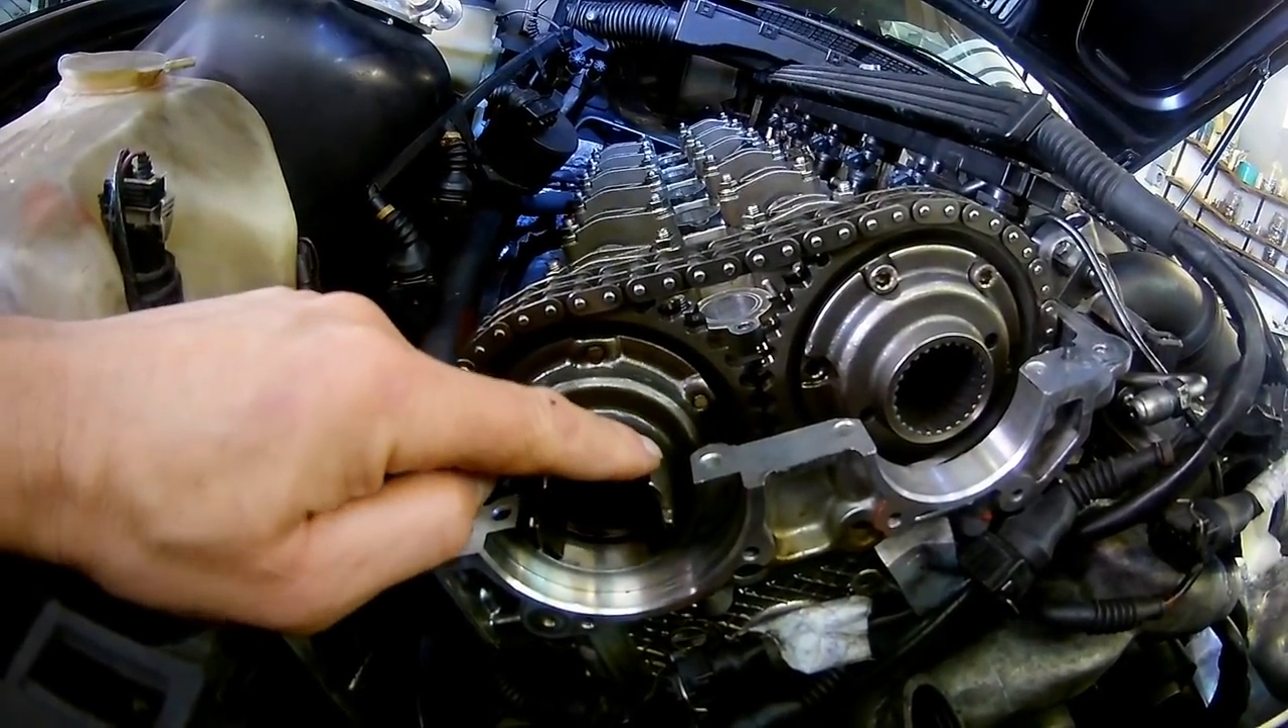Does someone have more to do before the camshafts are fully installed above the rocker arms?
No.